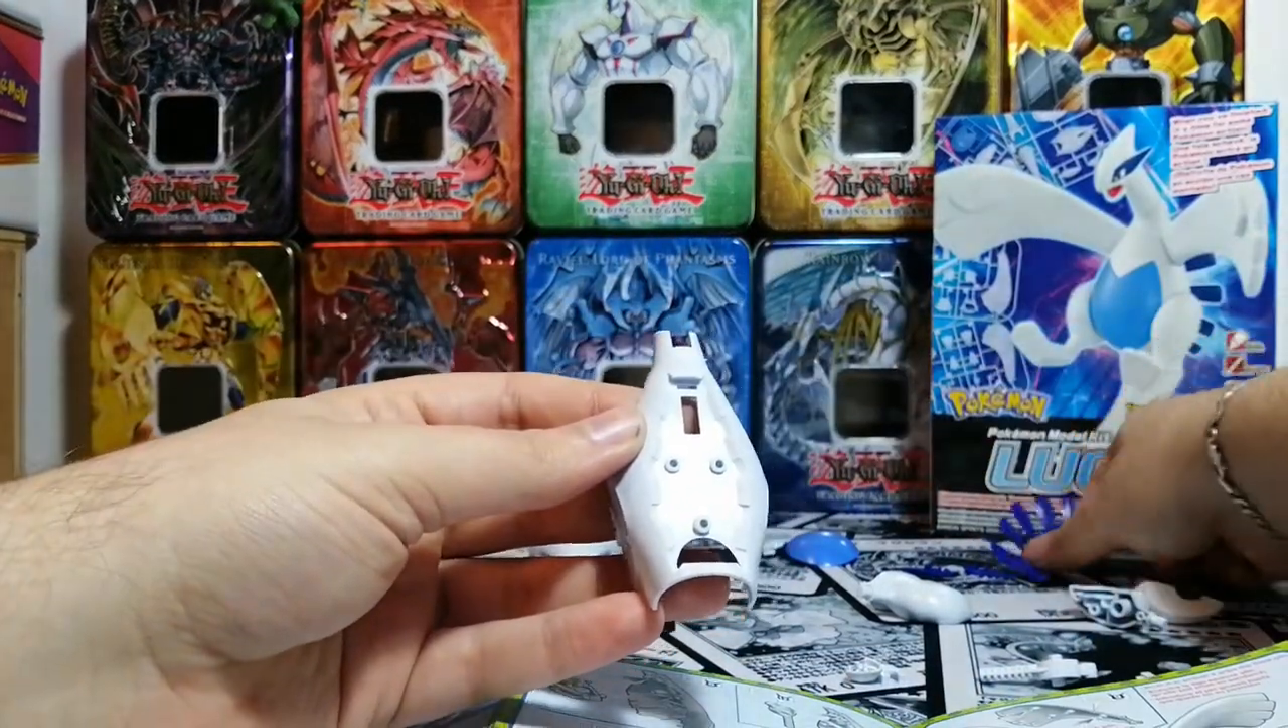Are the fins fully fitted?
No.